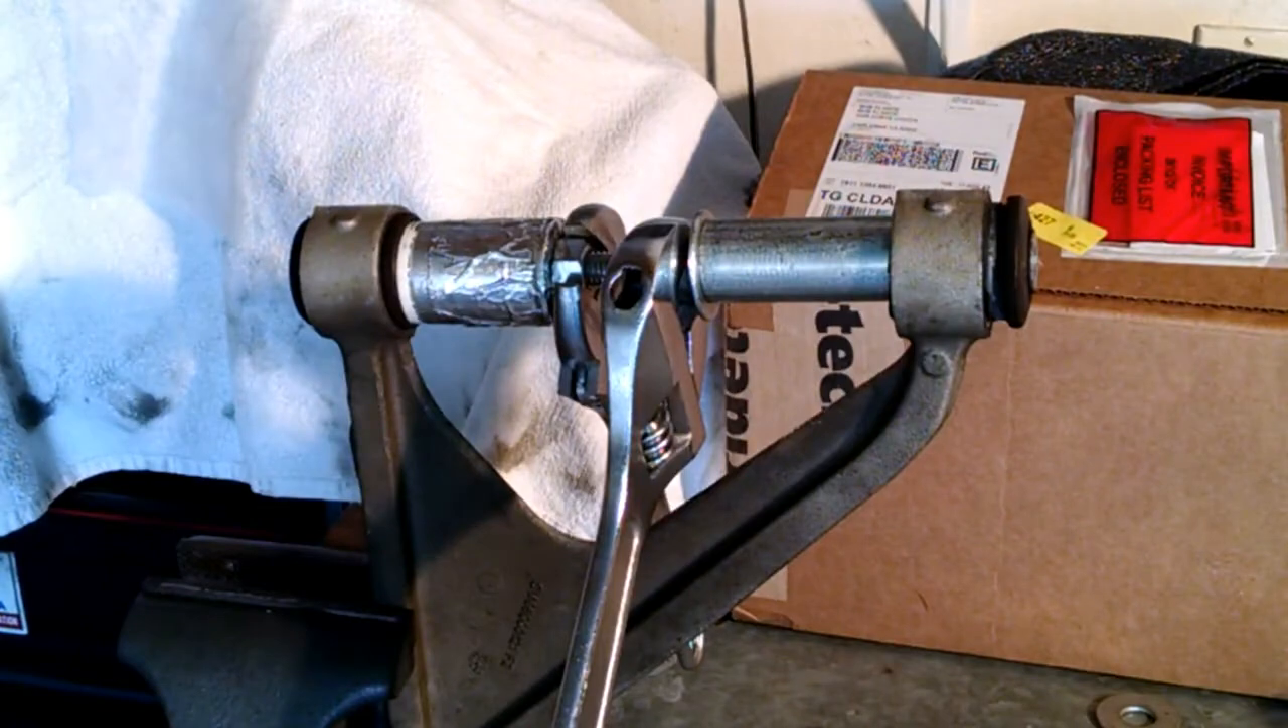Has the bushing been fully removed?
No.